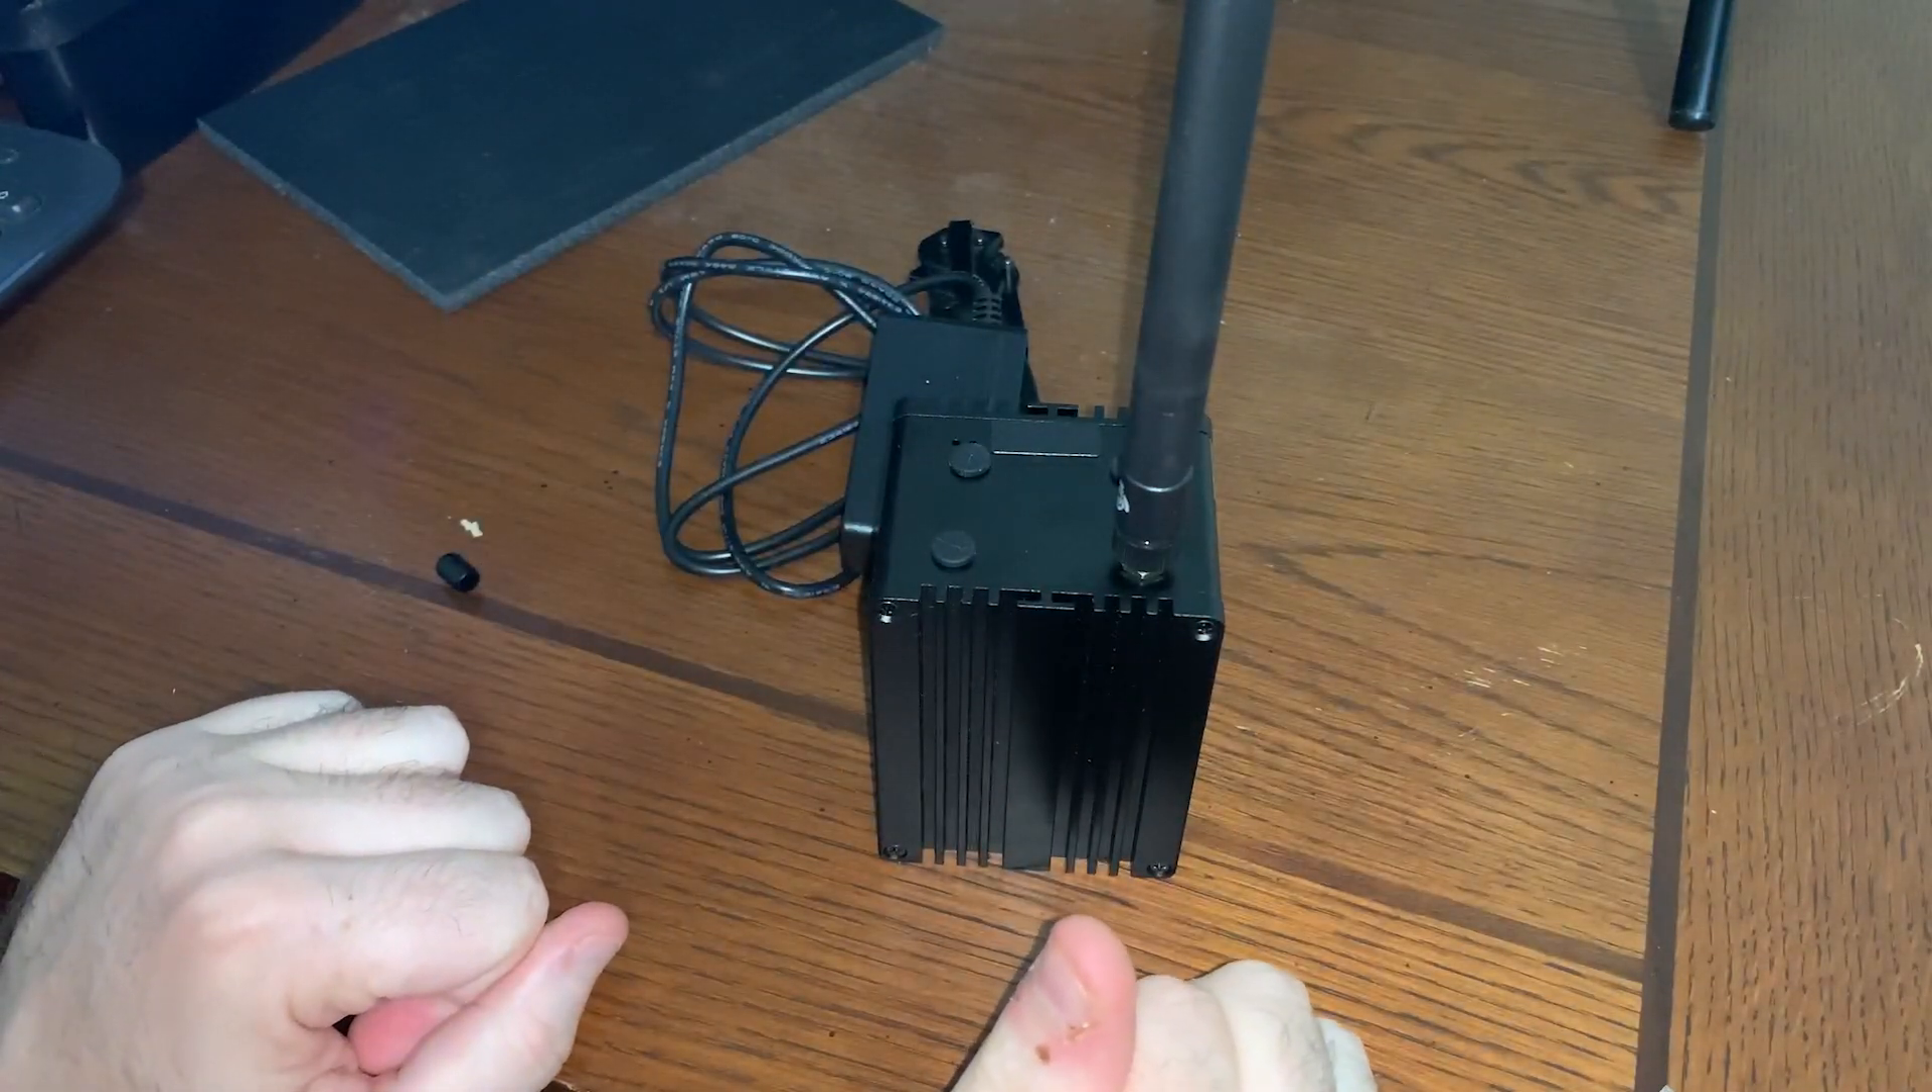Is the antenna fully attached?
Yes.